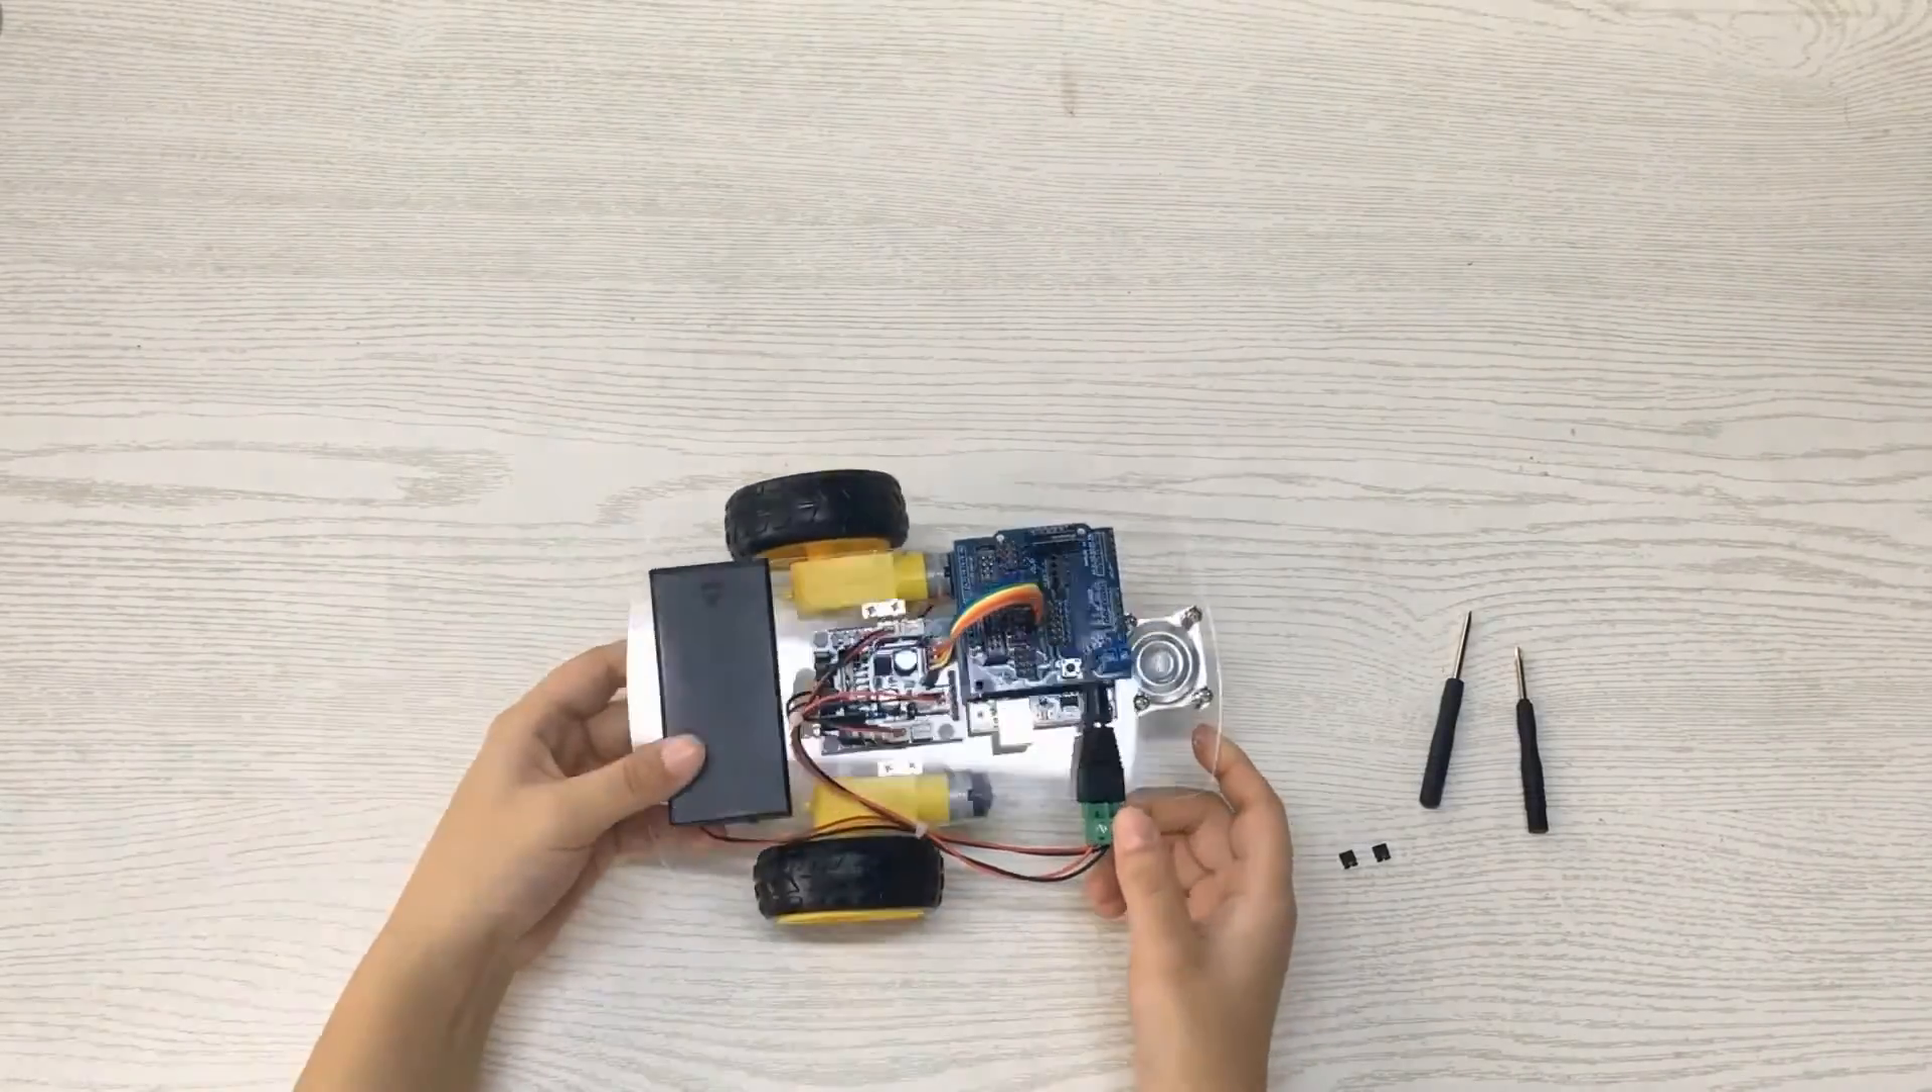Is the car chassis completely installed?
Yes.